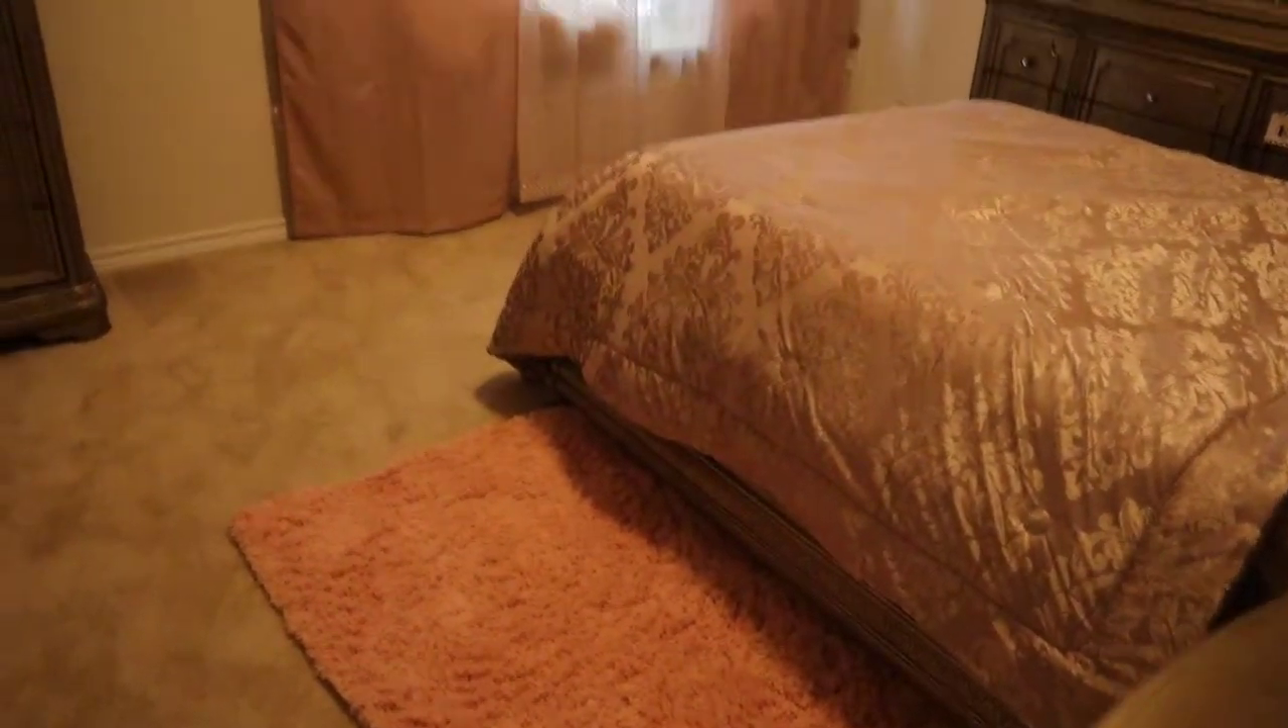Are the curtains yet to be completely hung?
No.